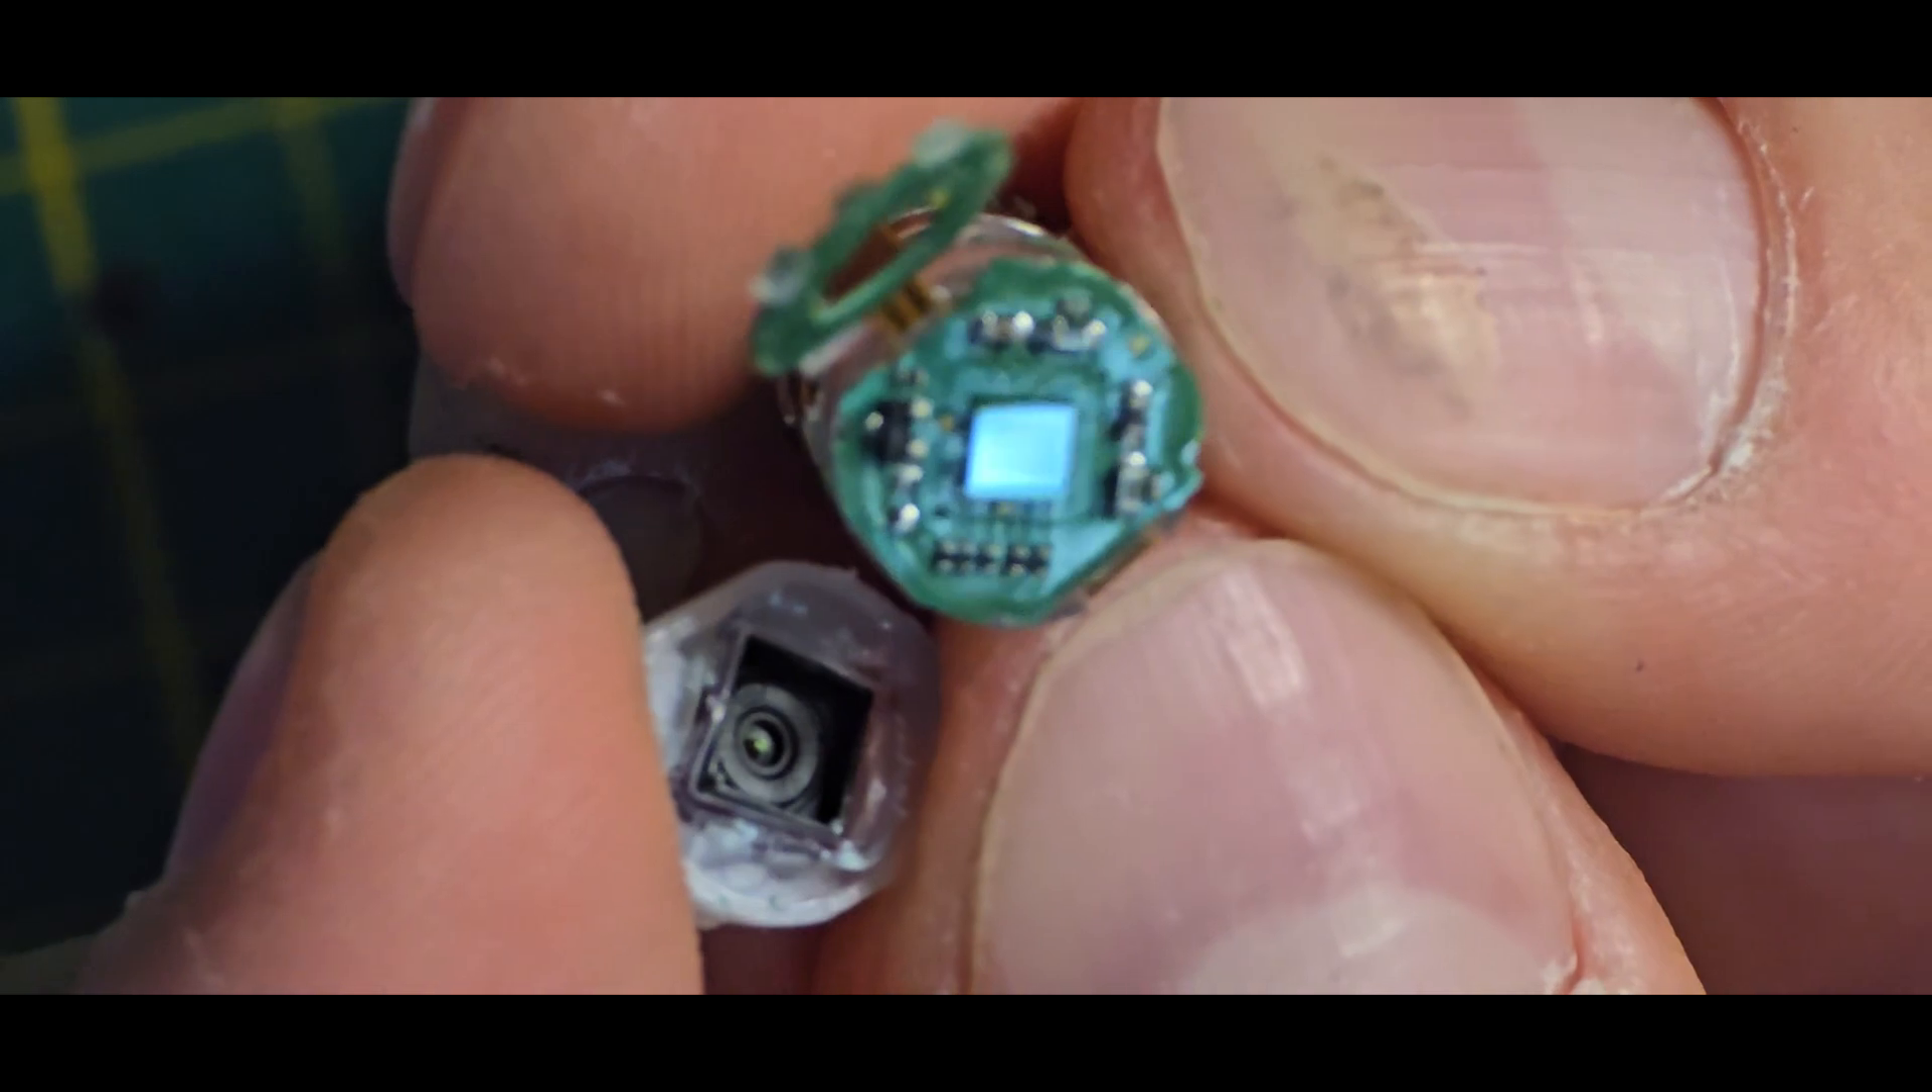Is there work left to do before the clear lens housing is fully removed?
No.